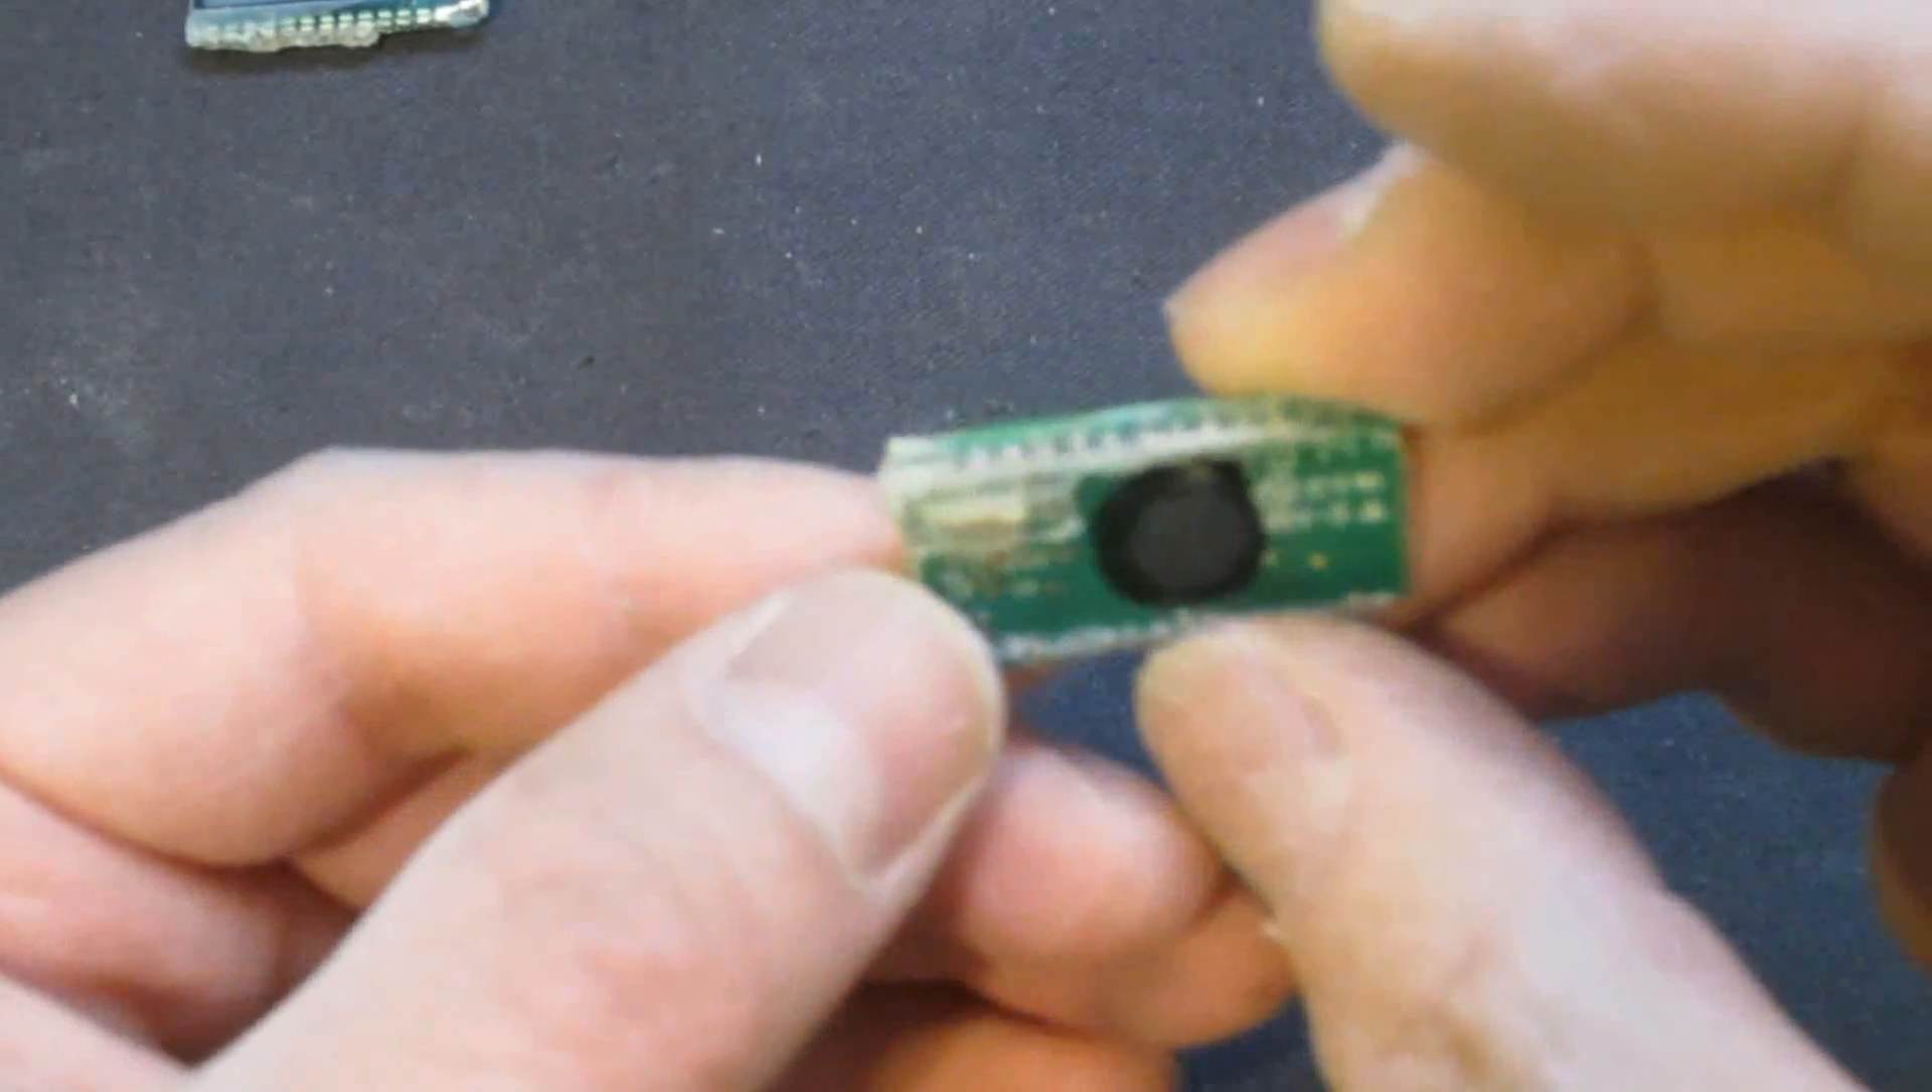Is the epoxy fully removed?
No.